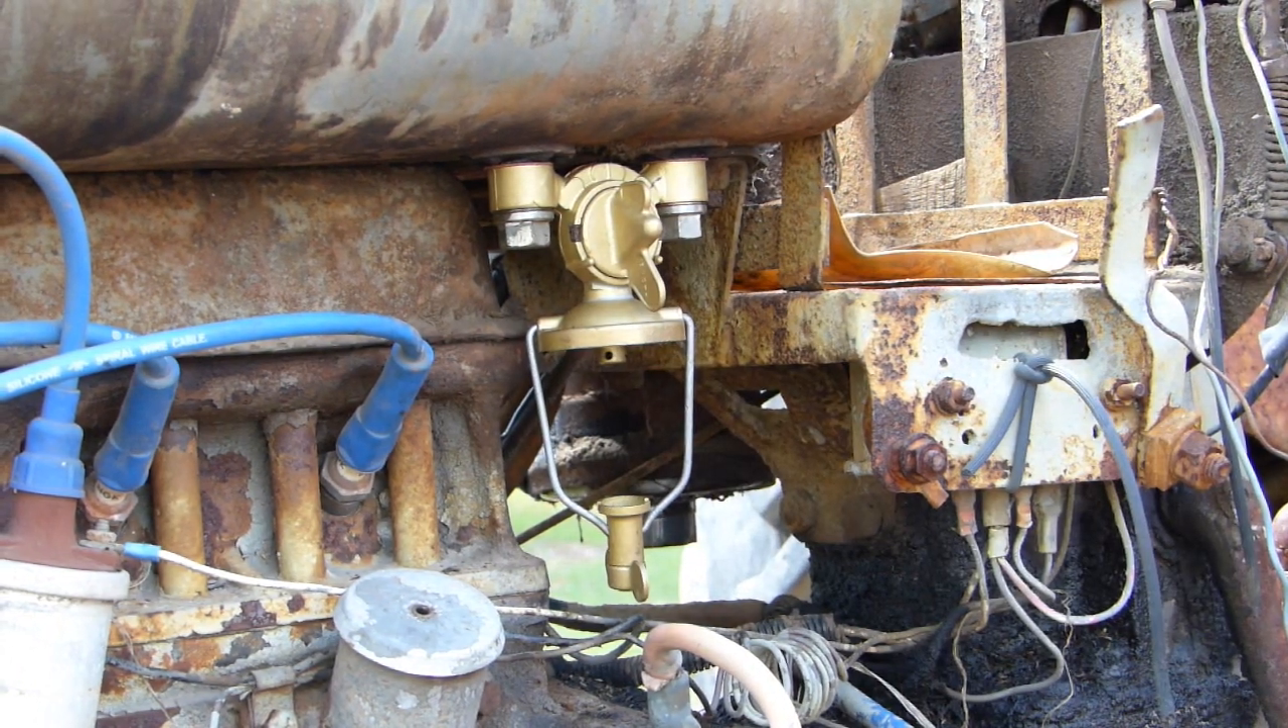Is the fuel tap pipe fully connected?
No.